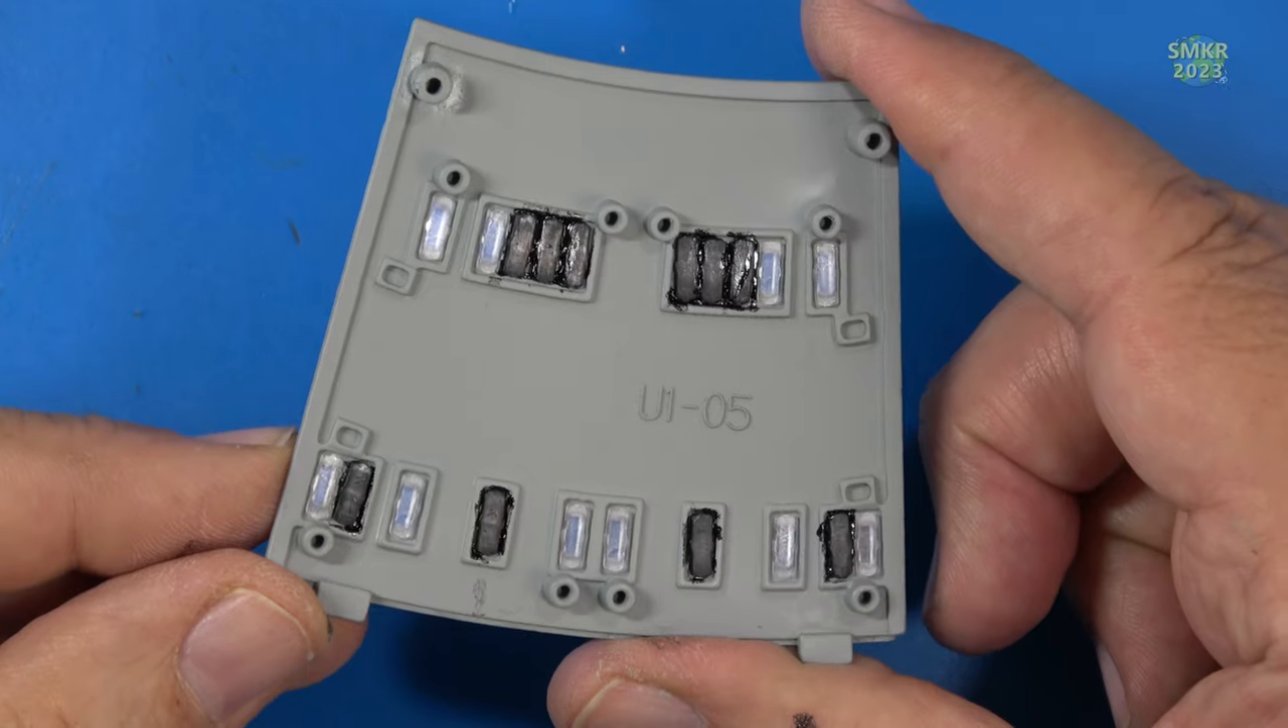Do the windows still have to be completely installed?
No.